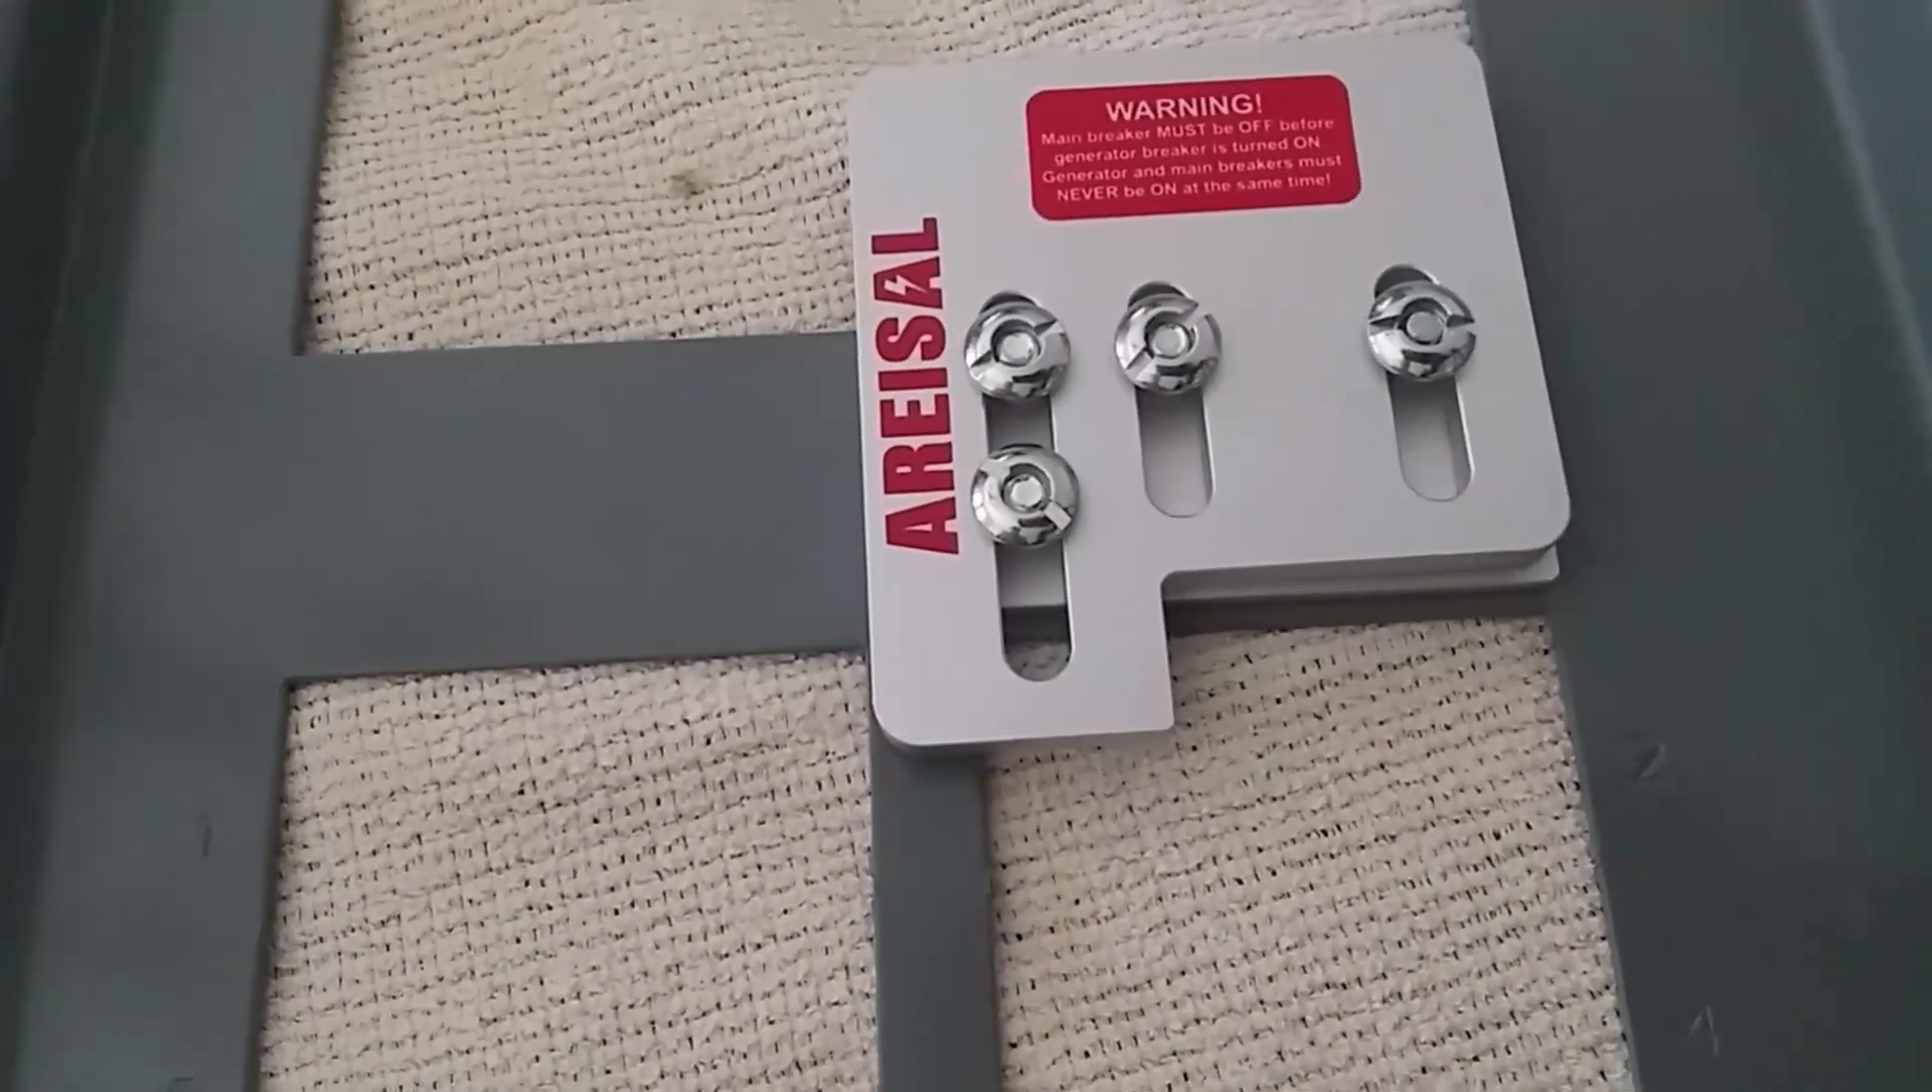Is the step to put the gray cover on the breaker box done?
No.